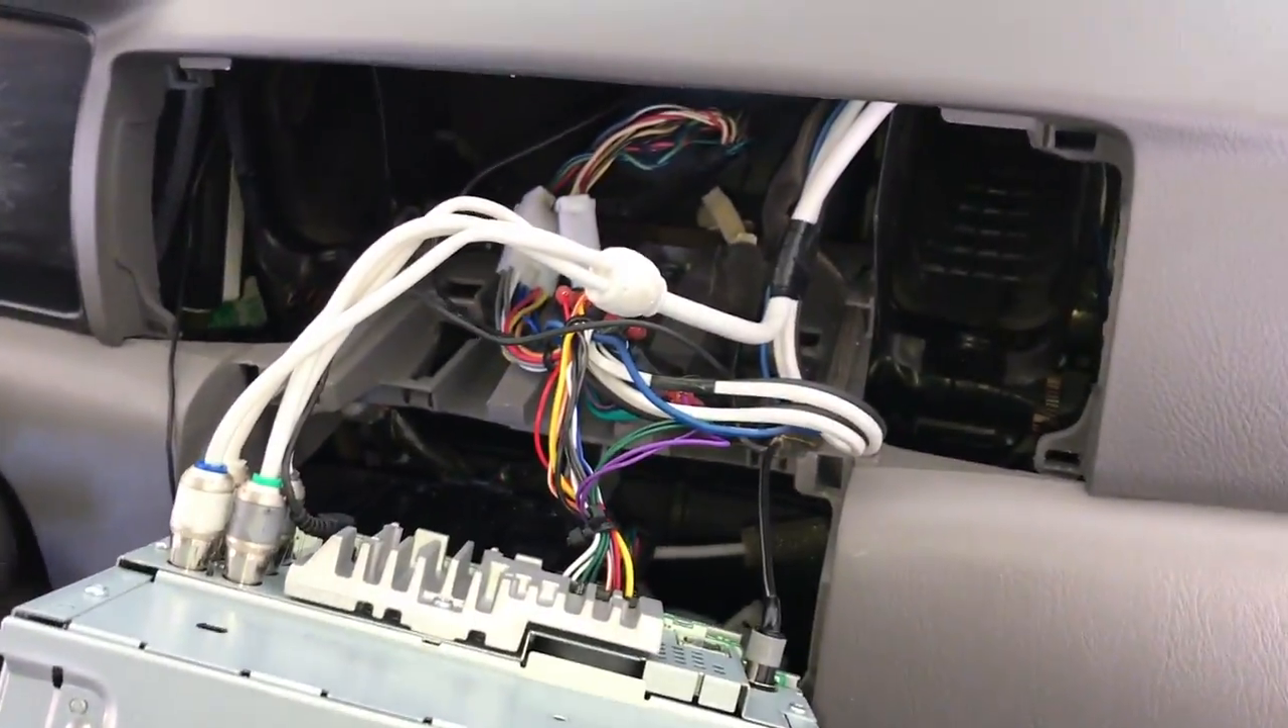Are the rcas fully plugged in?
Yes.